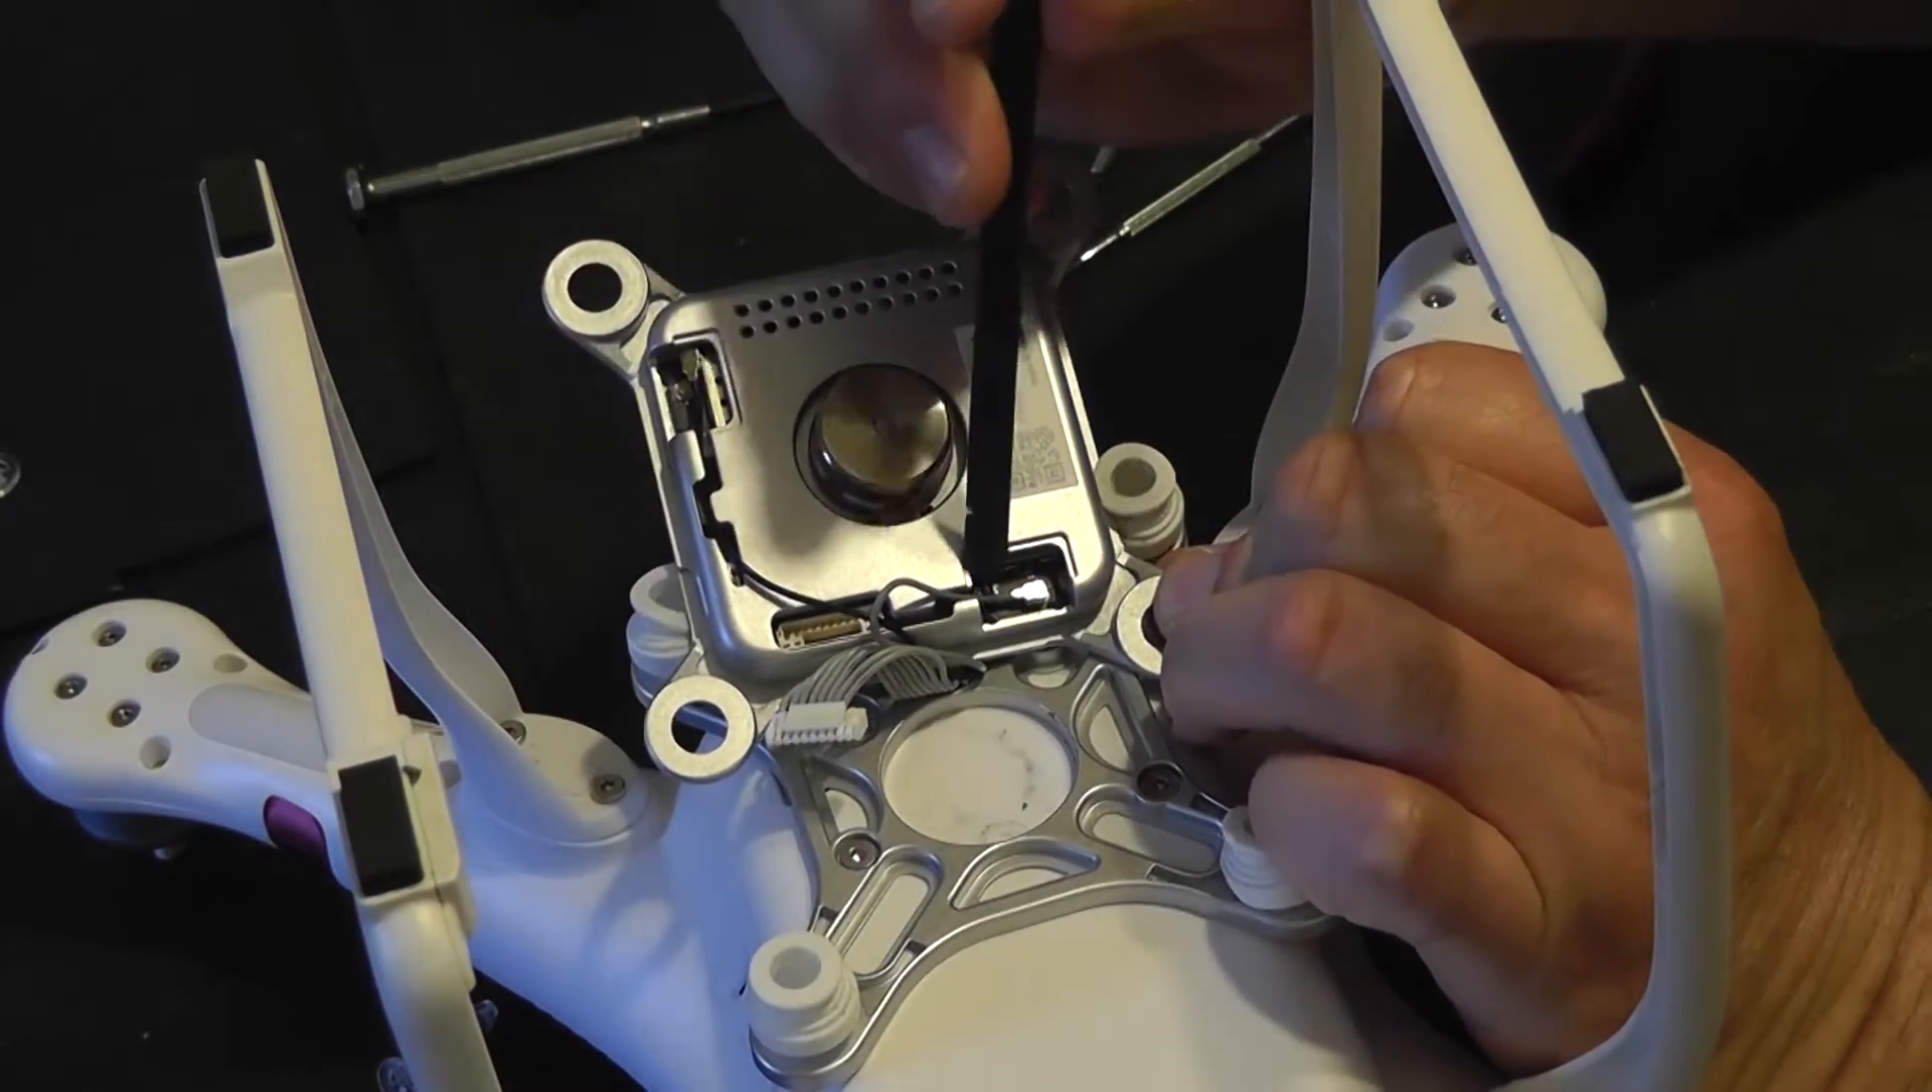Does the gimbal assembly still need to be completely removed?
Yes.